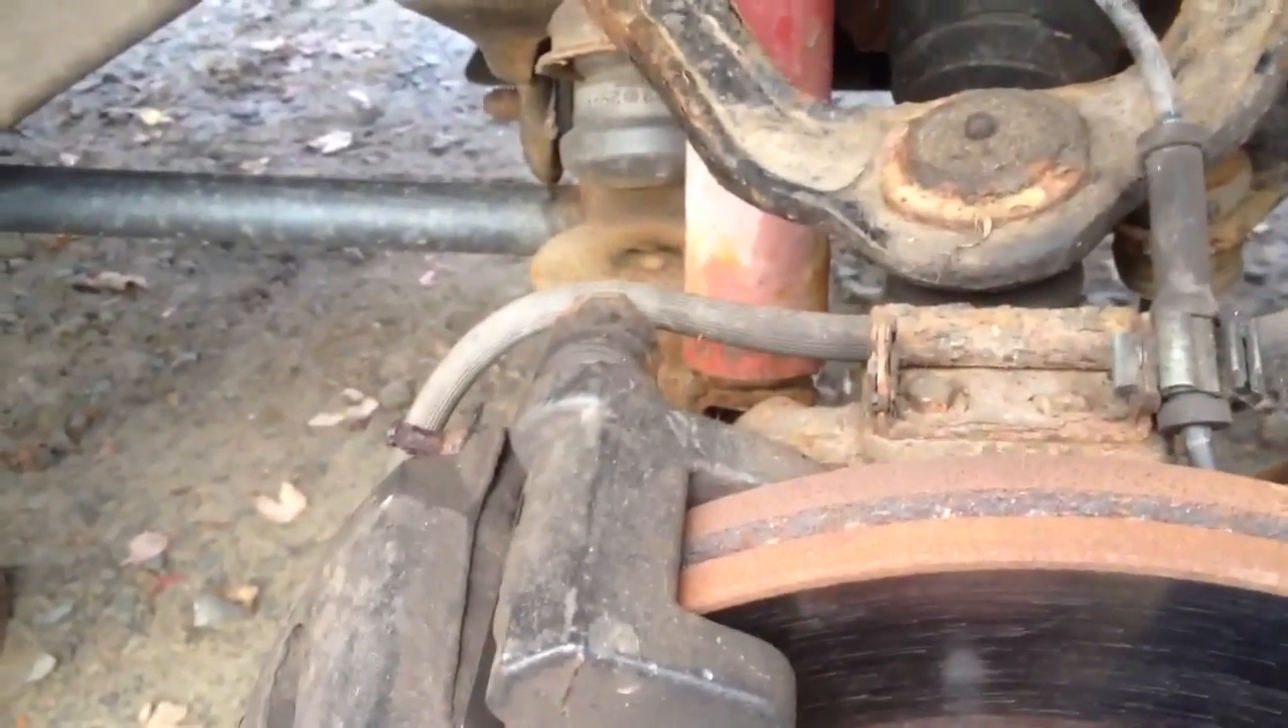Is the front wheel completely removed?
Yes.